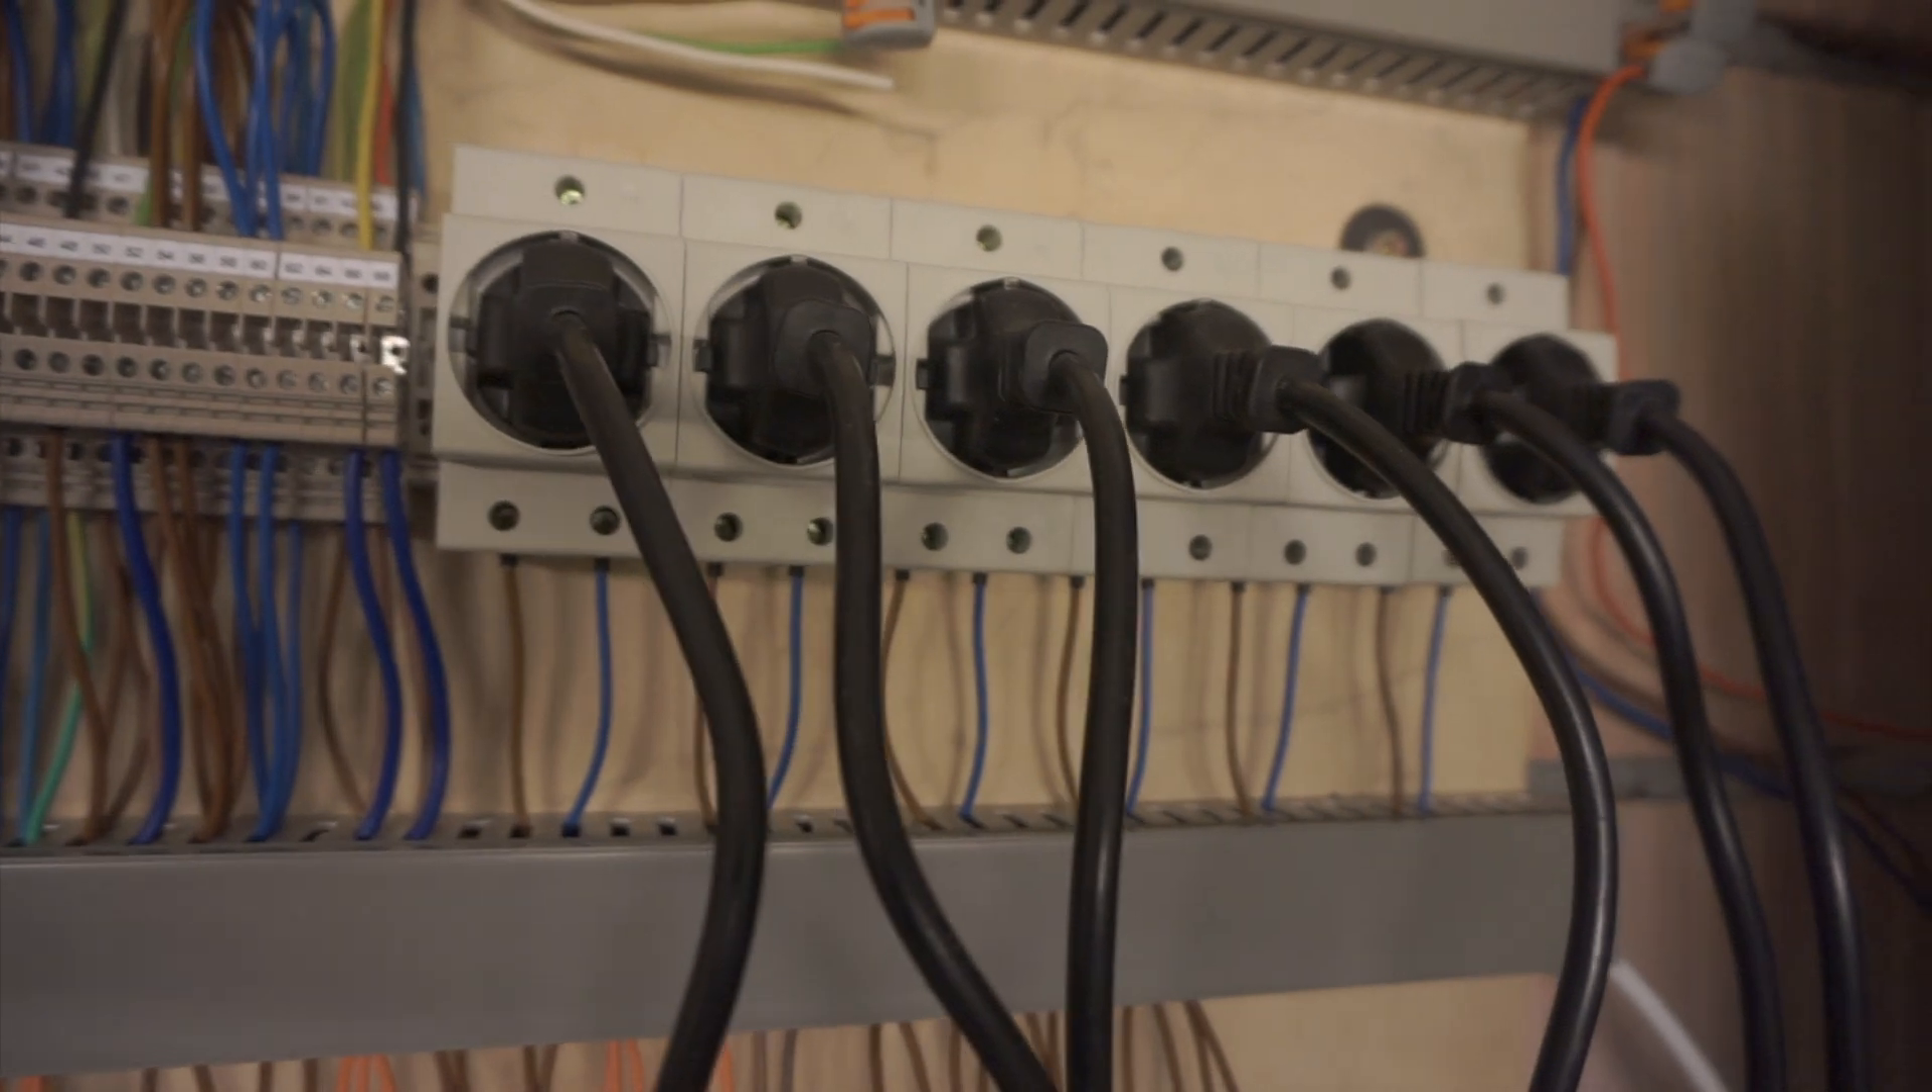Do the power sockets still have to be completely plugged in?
No.